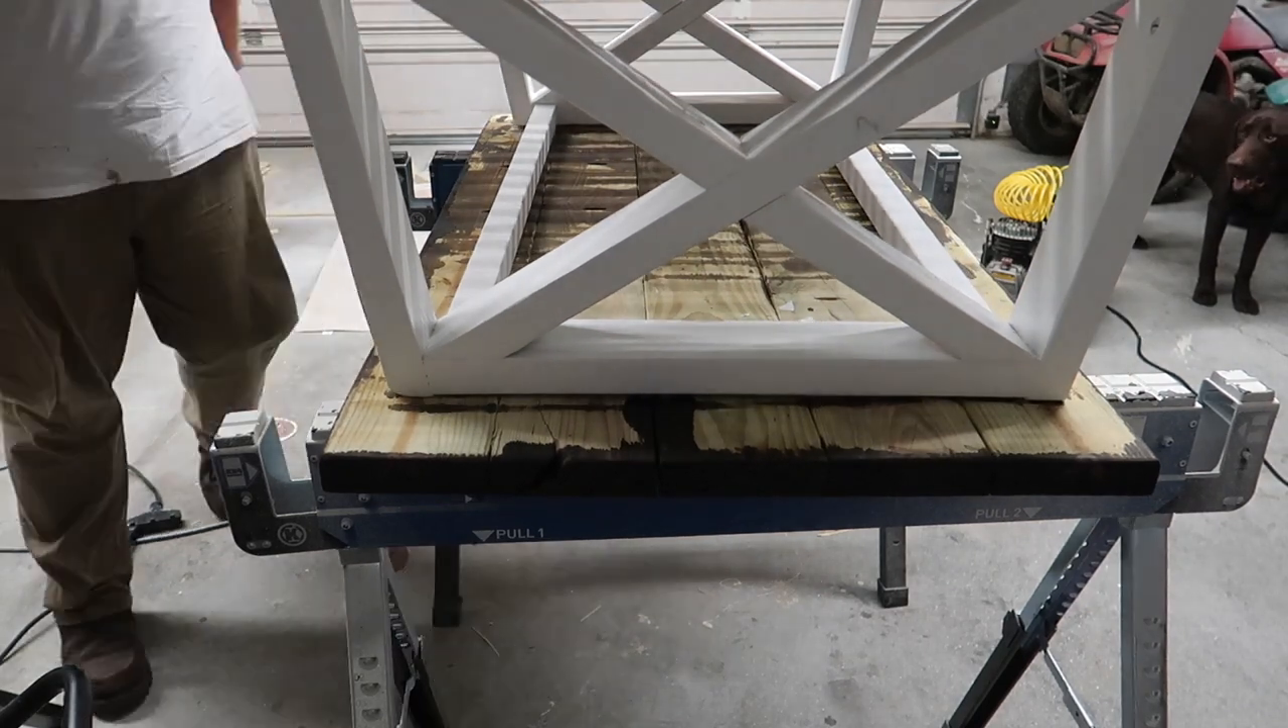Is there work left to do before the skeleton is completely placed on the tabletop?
No.